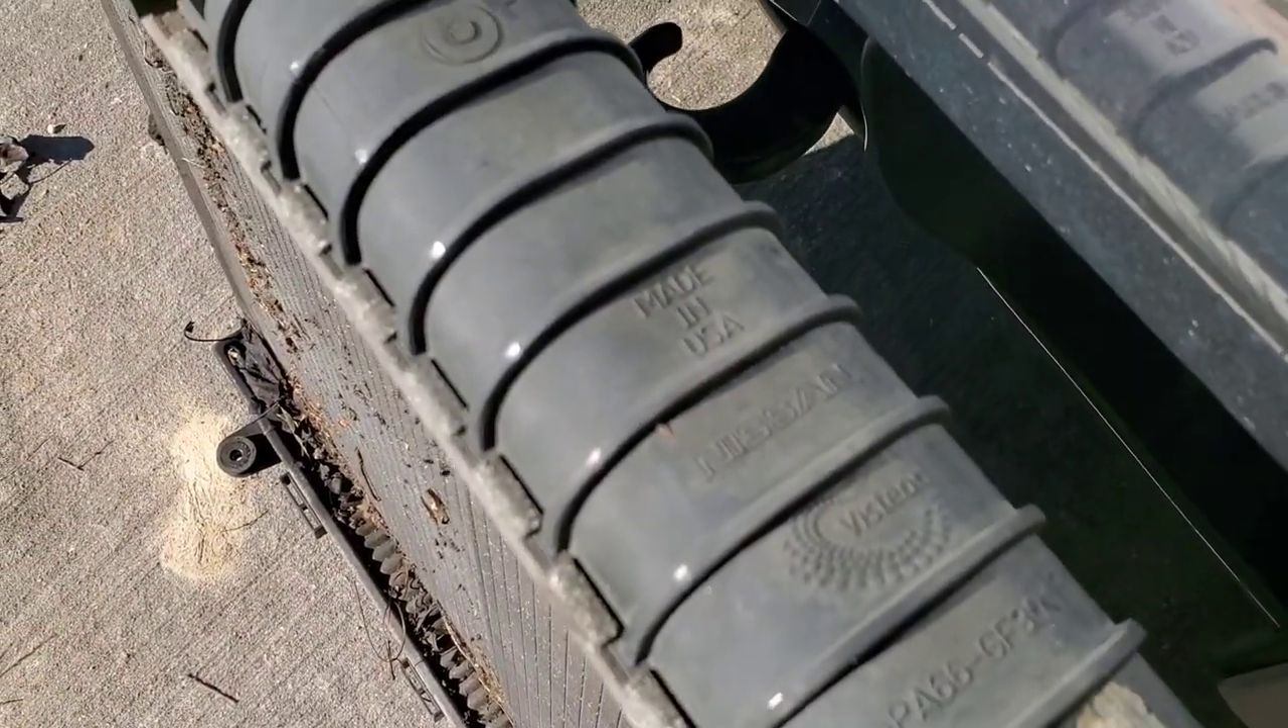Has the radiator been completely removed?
Yes.